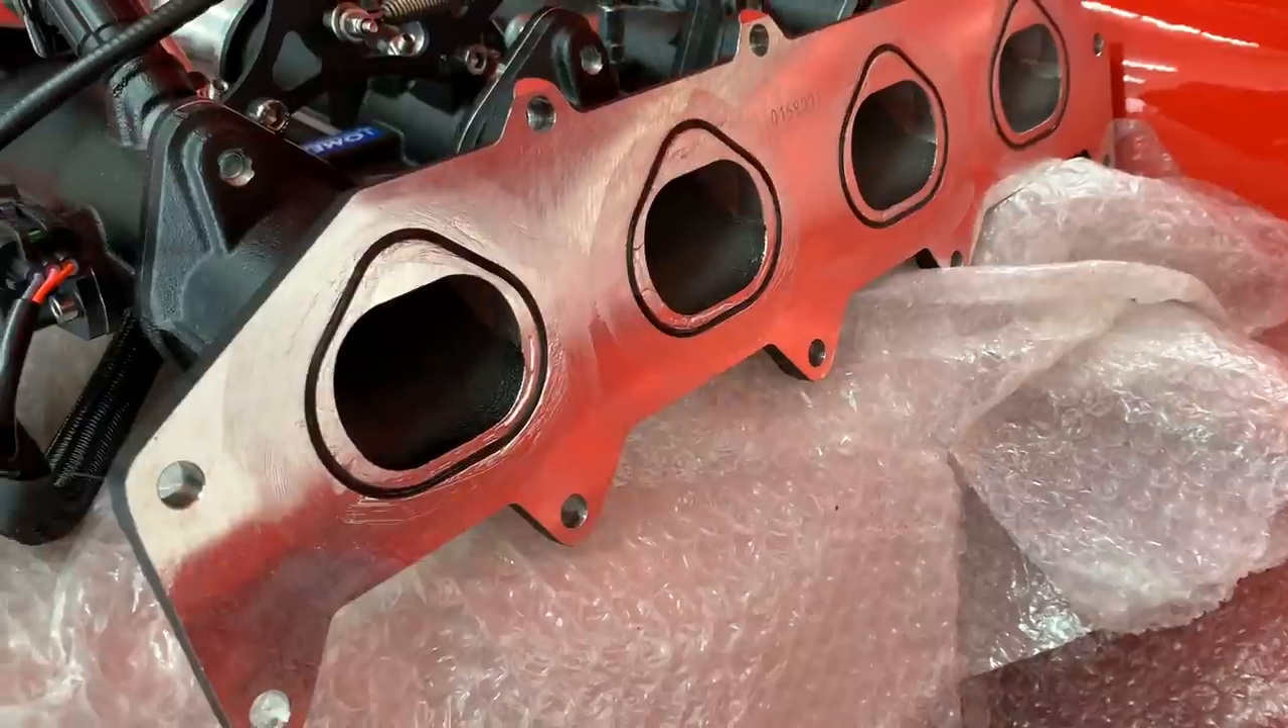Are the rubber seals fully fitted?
Yes.